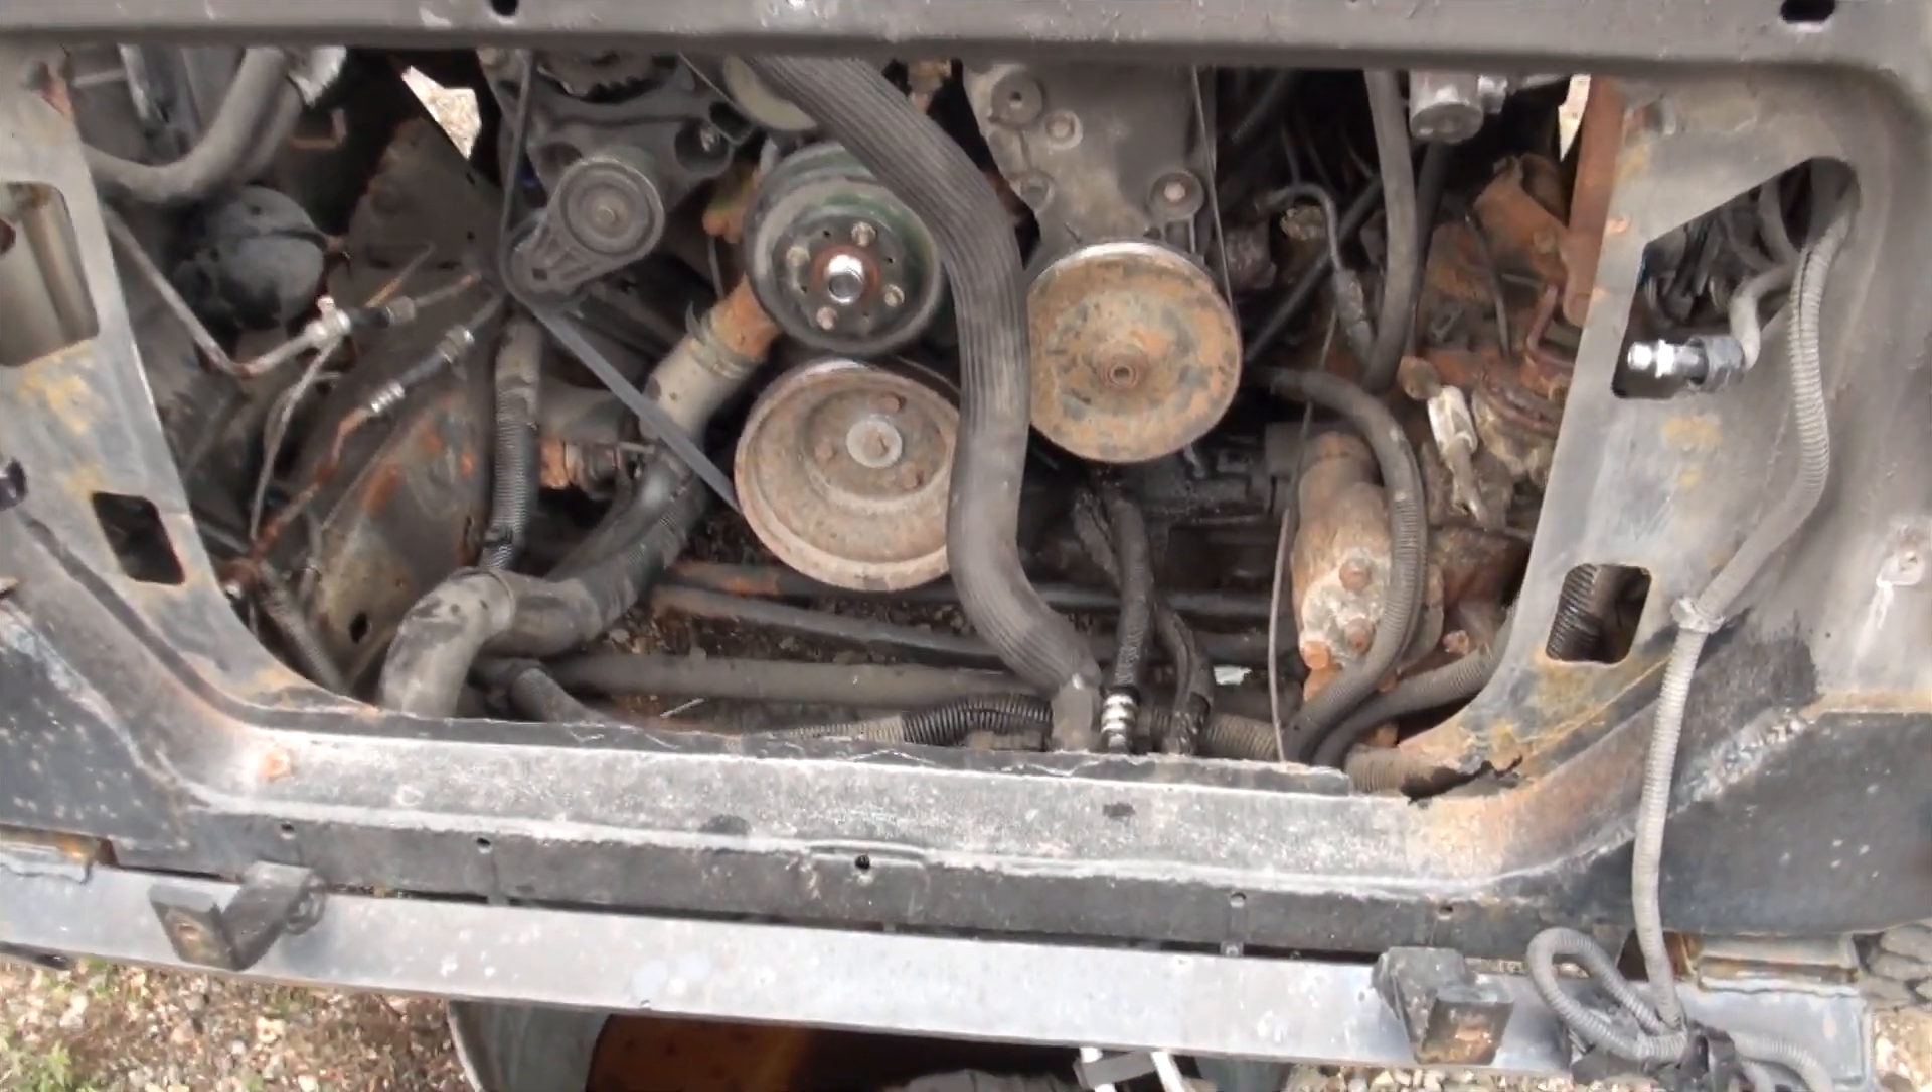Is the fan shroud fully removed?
Yes.